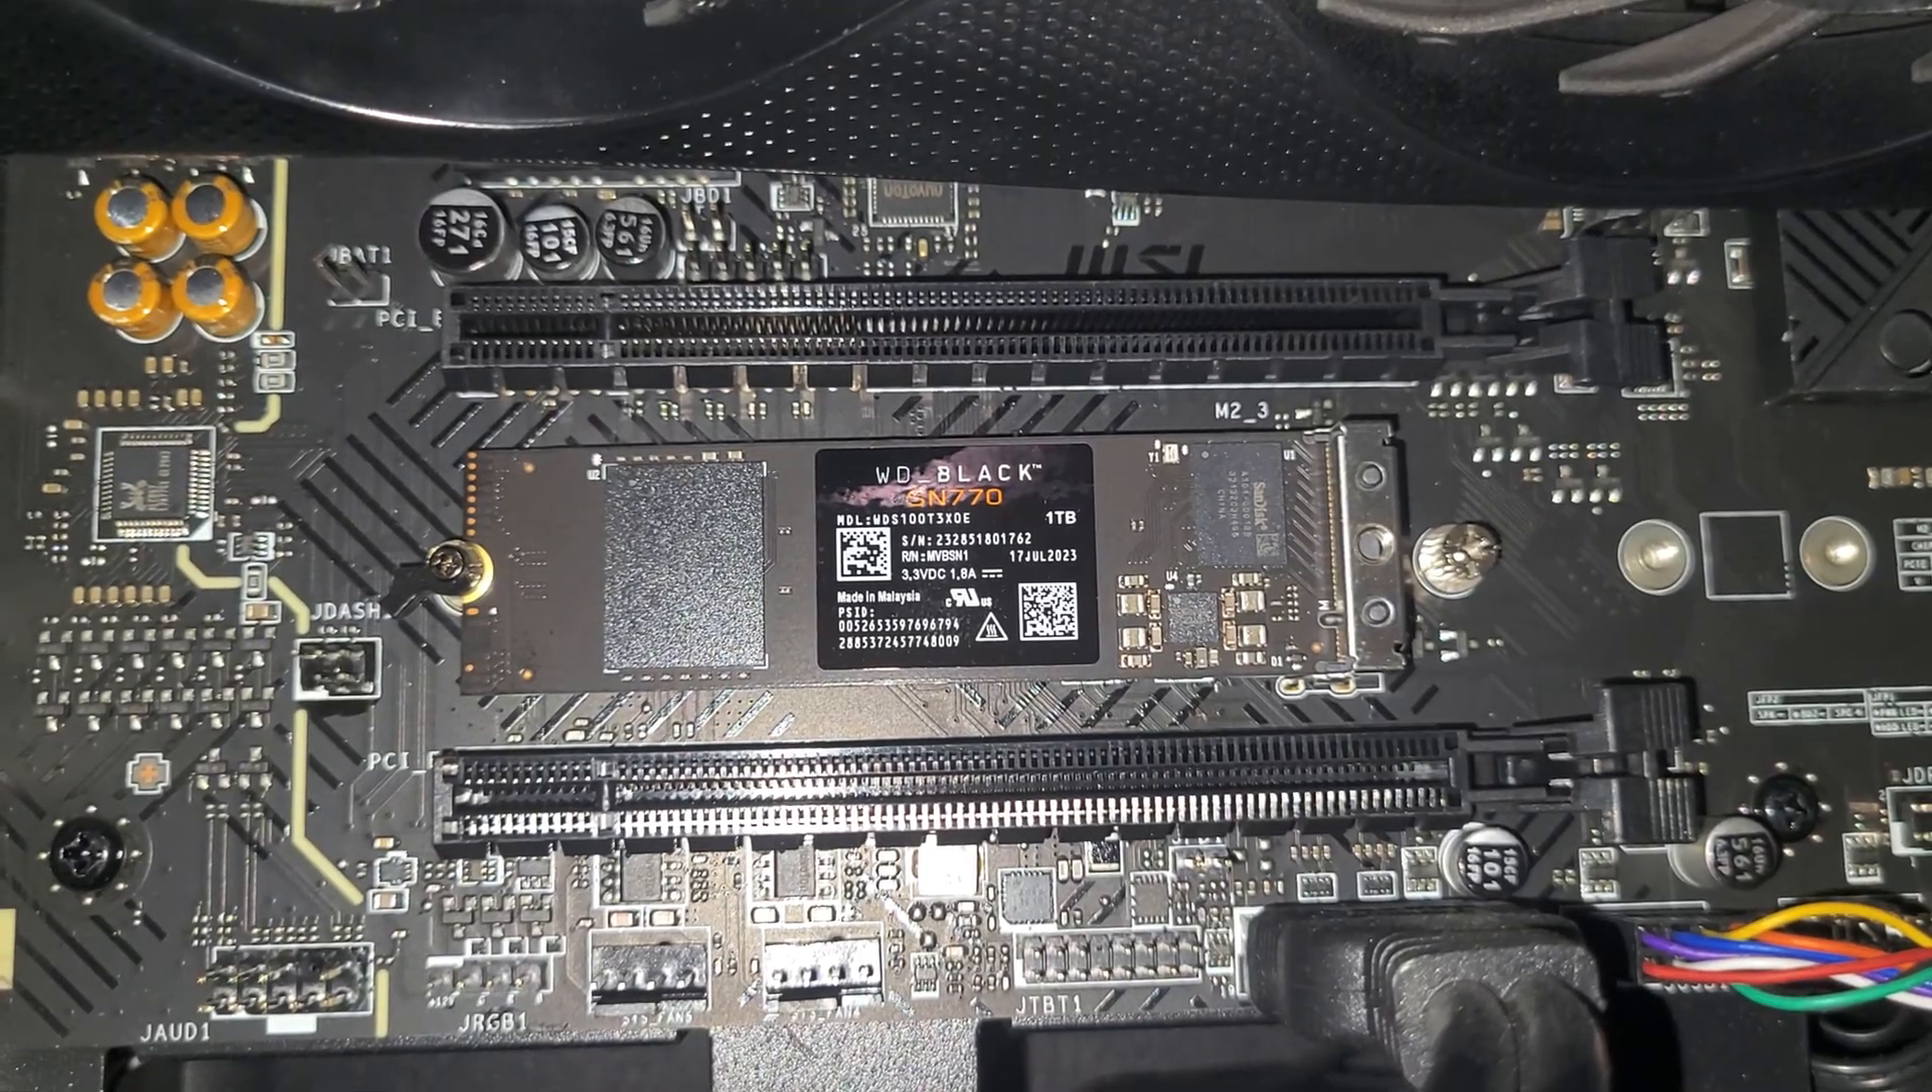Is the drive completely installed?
Yes.